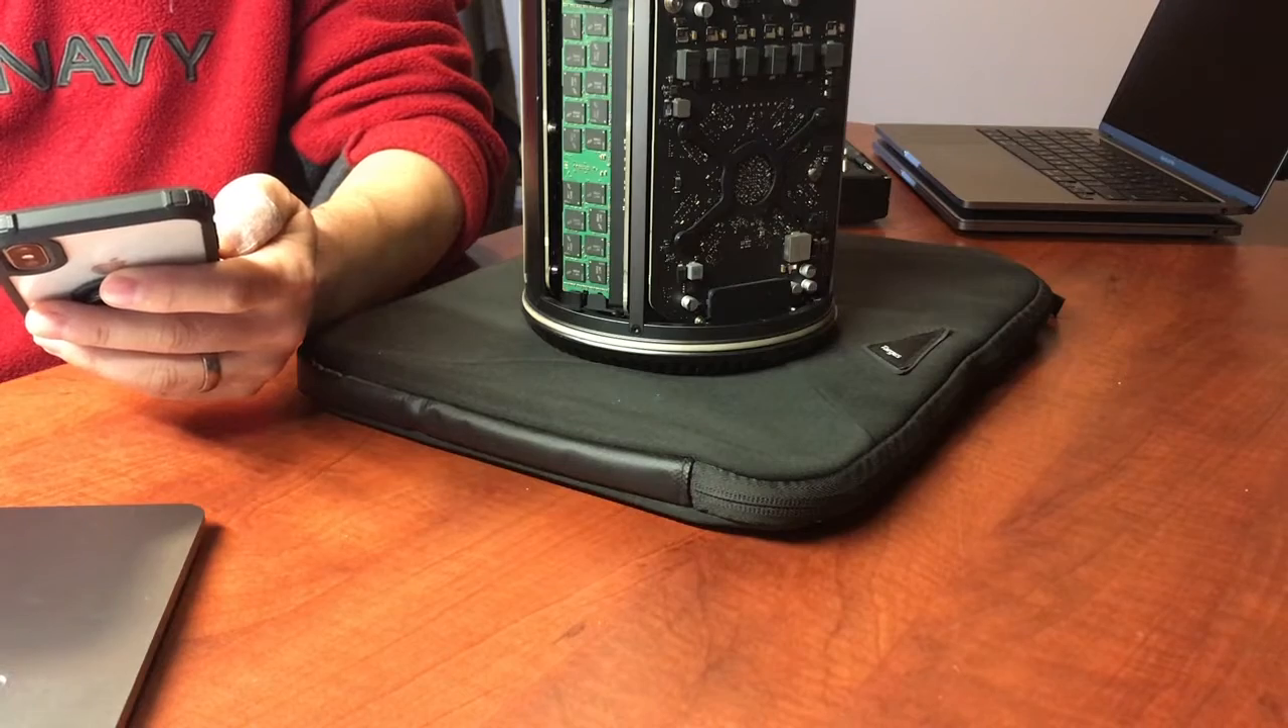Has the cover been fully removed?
Yes.